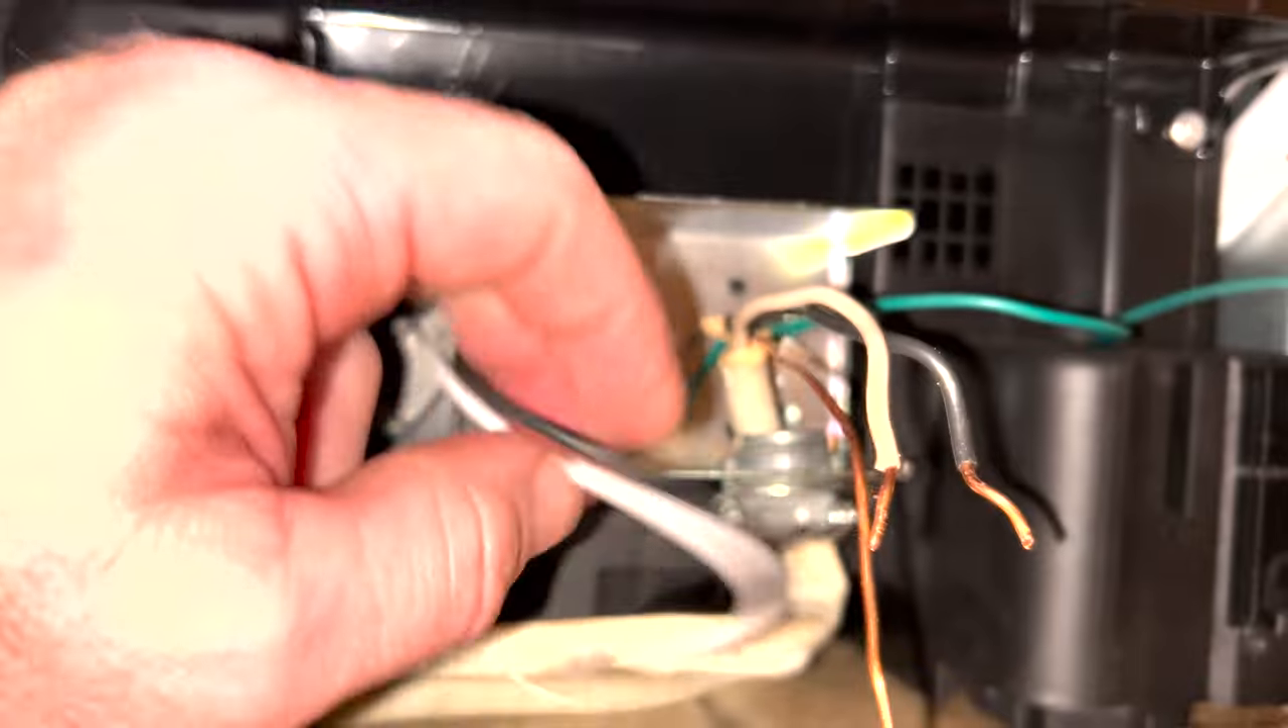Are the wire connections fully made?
No.